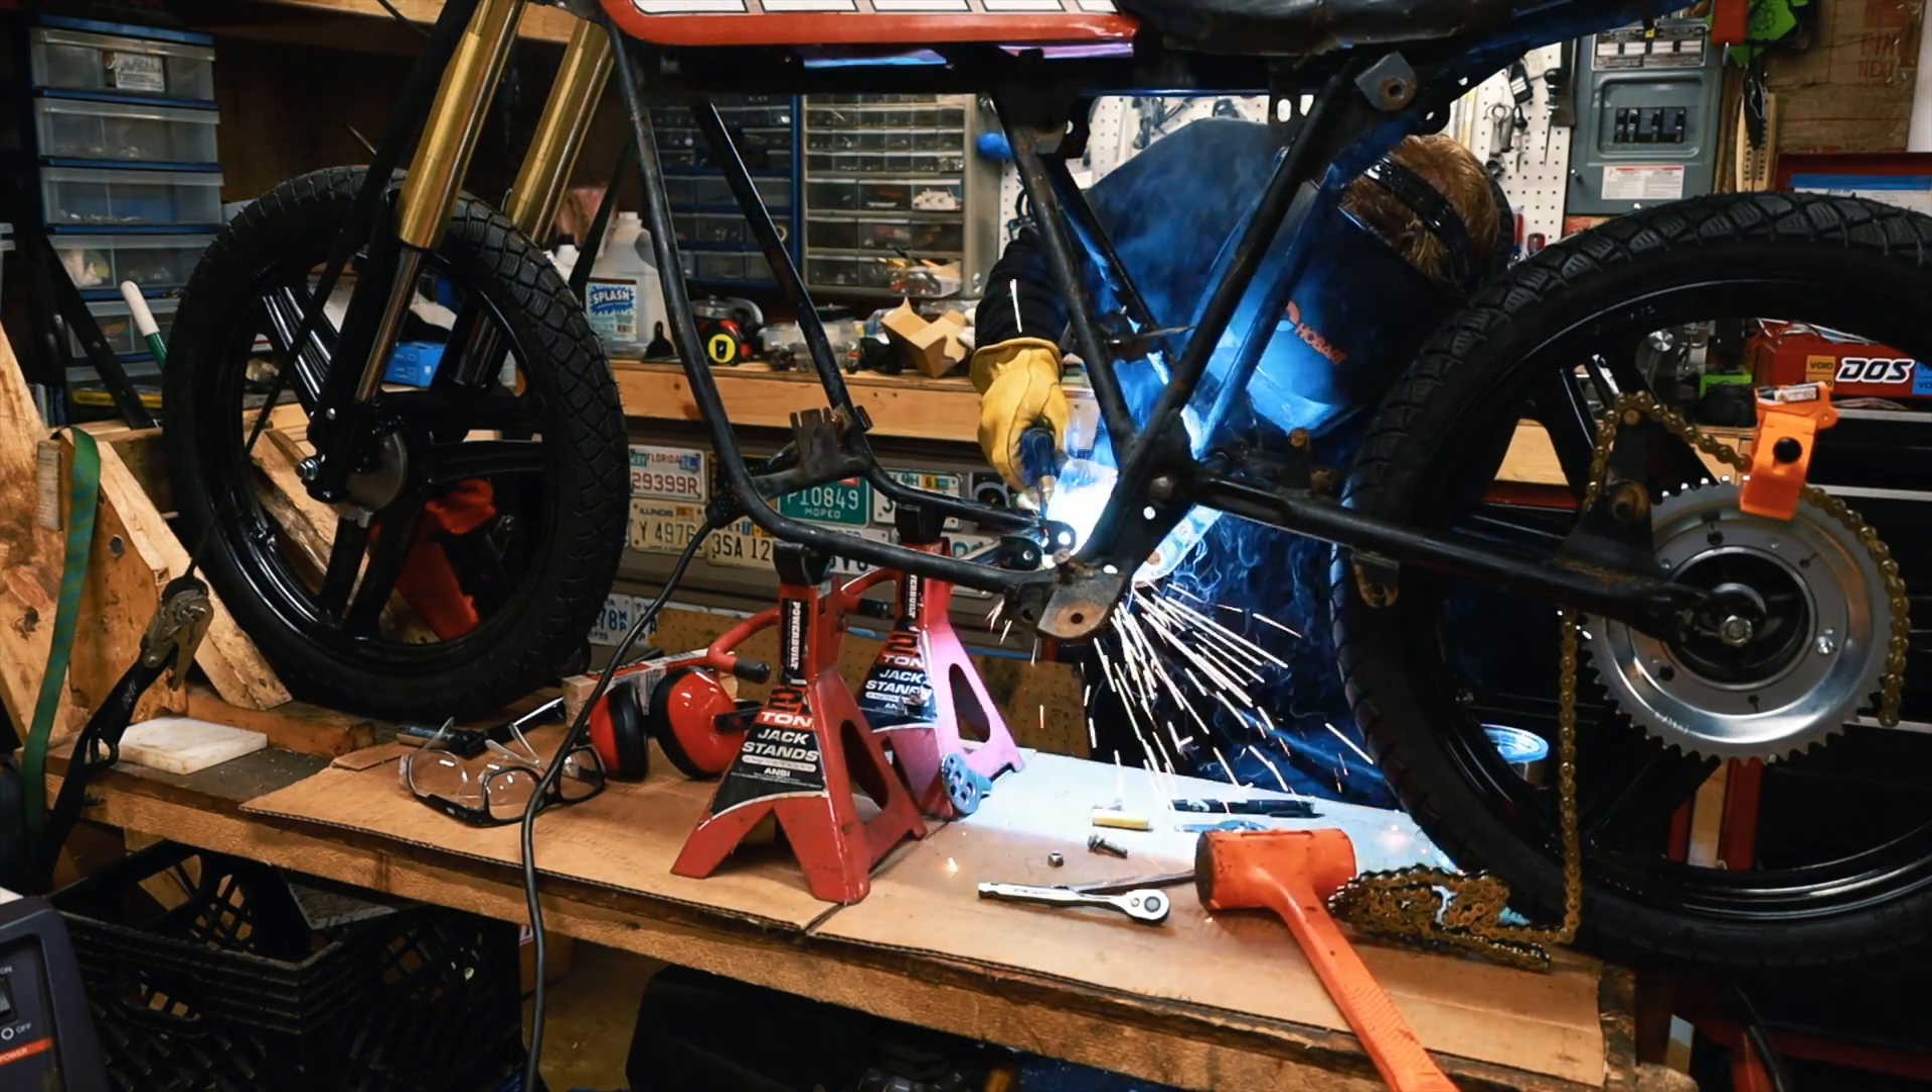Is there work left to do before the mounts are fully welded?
Yes.